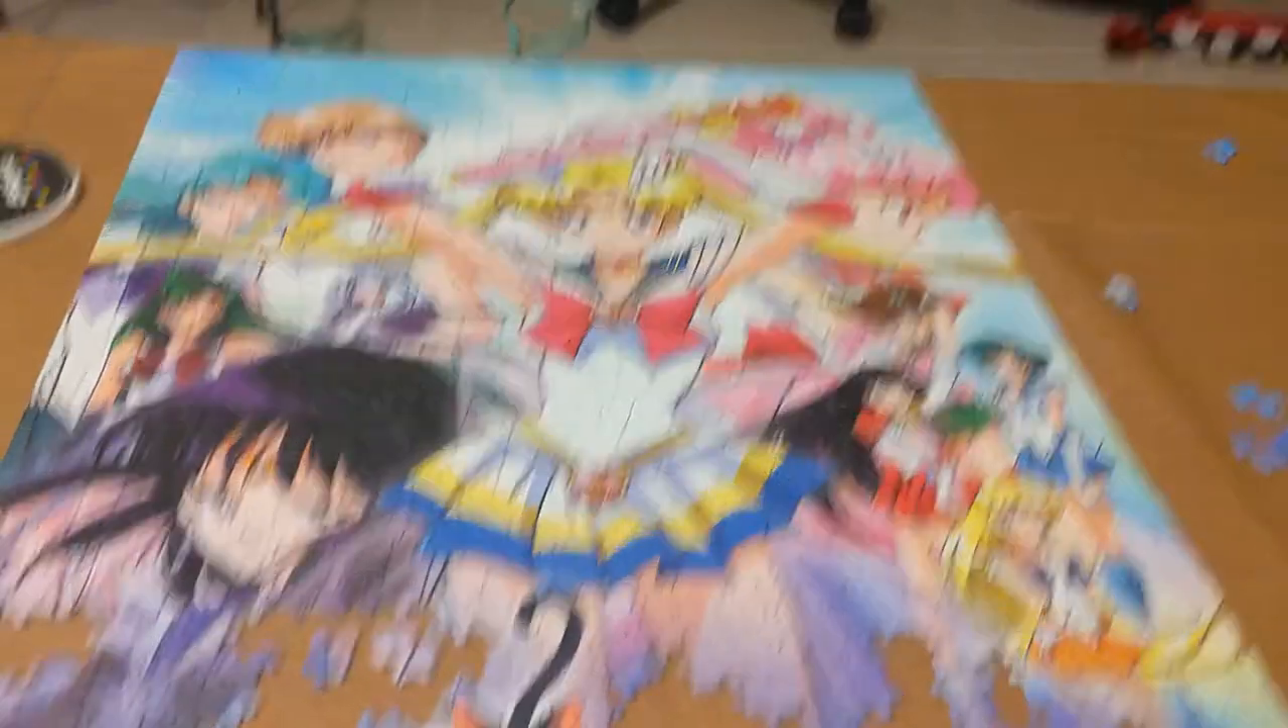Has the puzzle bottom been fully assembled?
No.